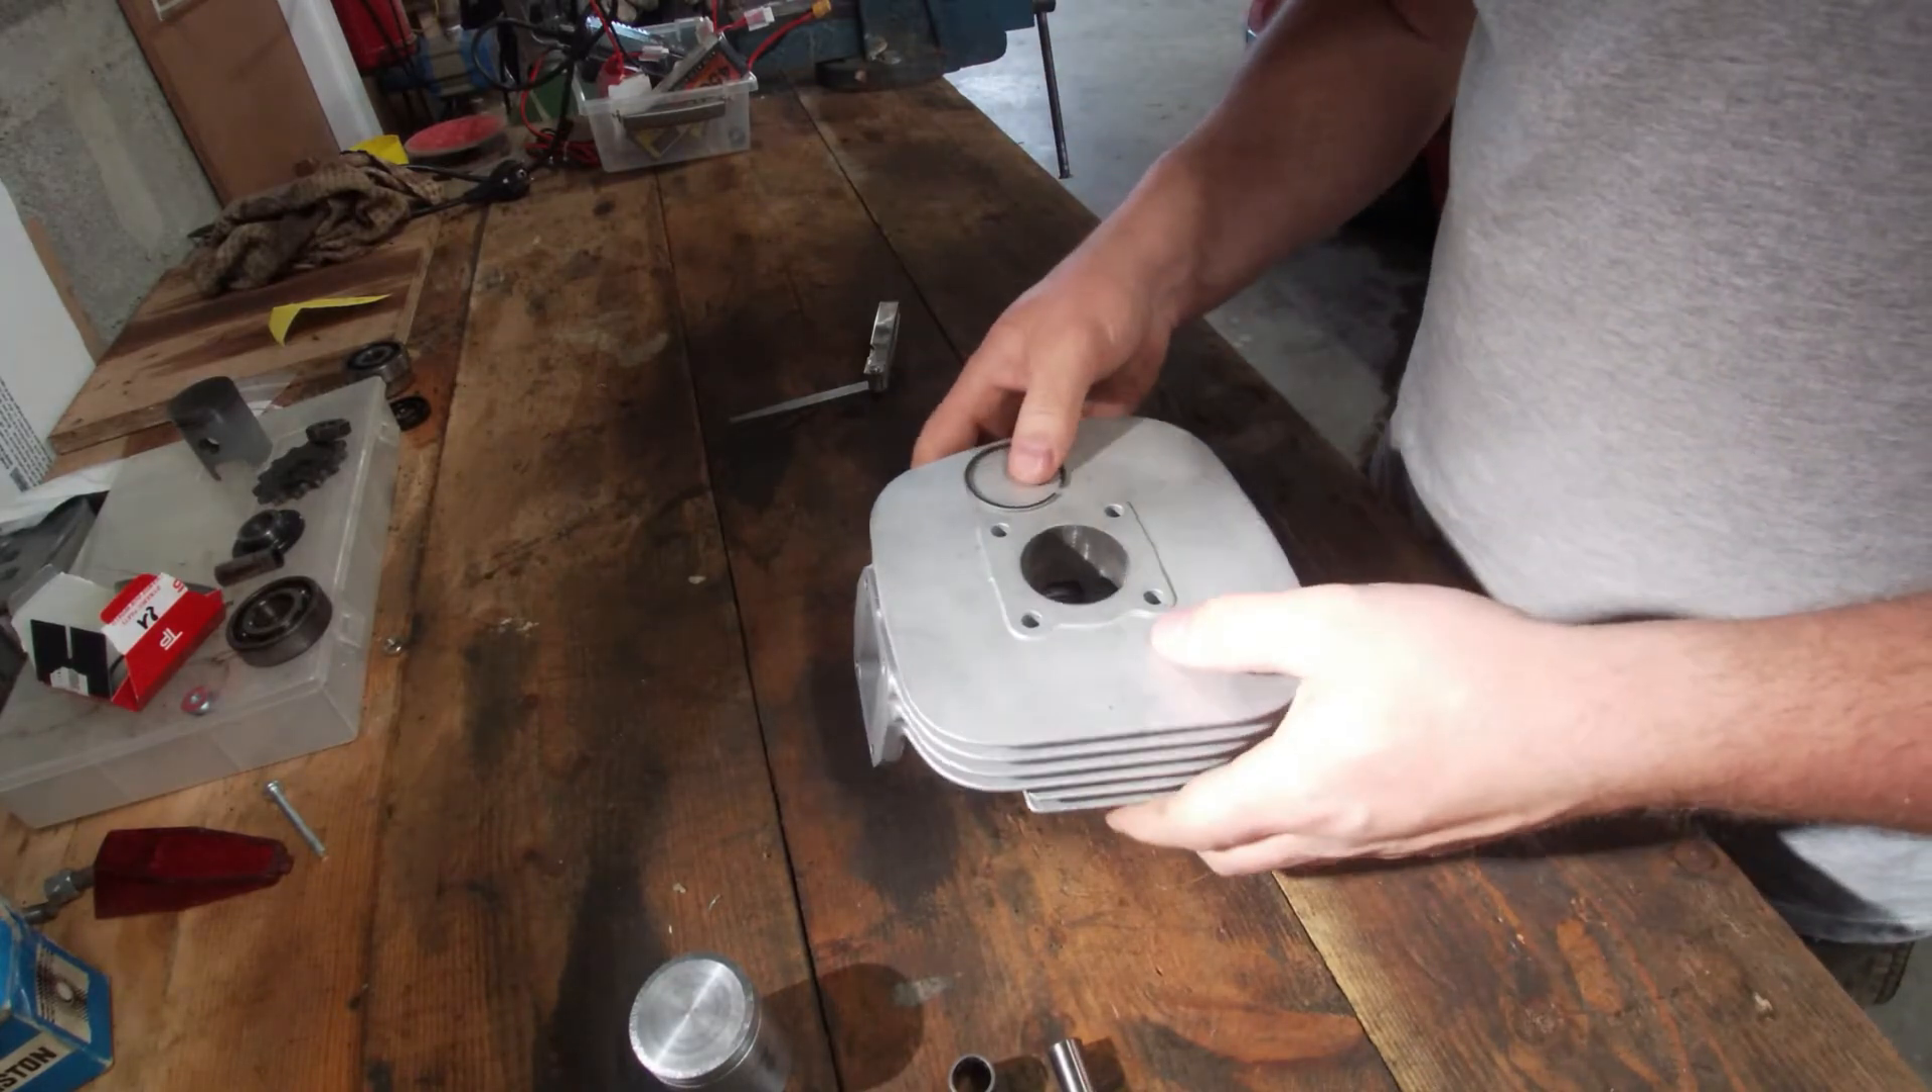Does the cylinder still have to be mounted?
Yes.